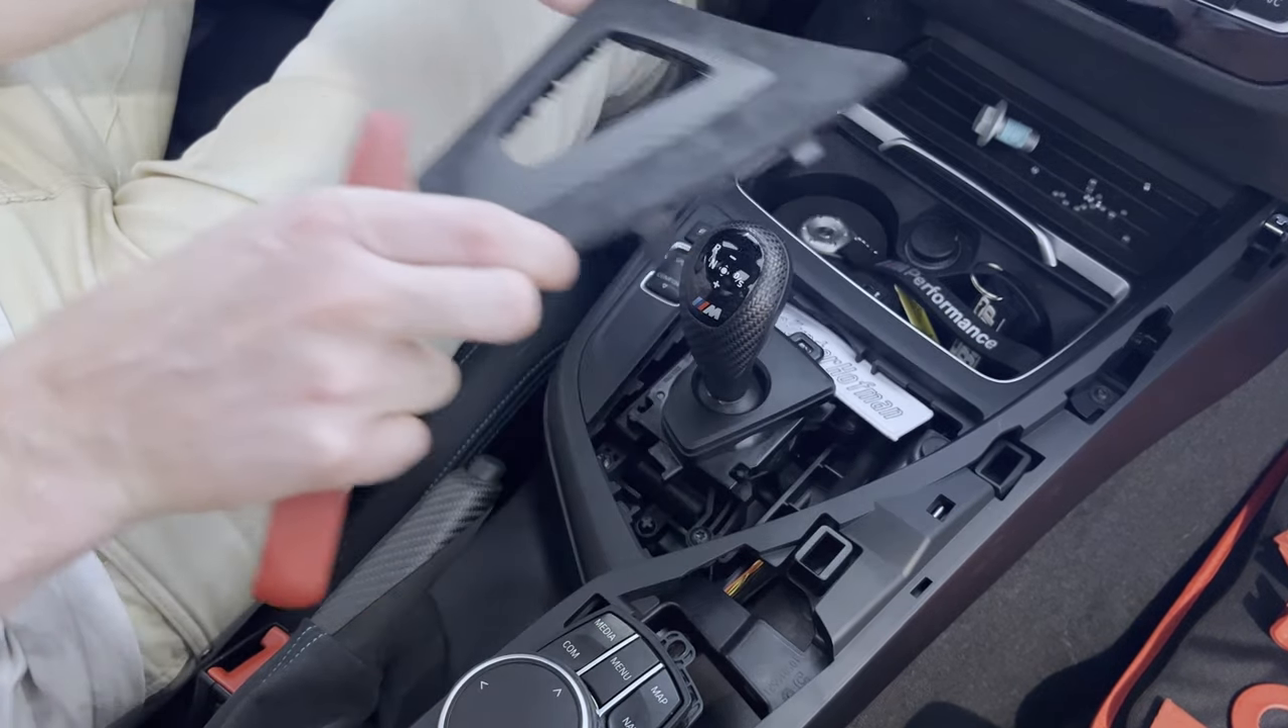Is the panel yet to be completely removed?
No.